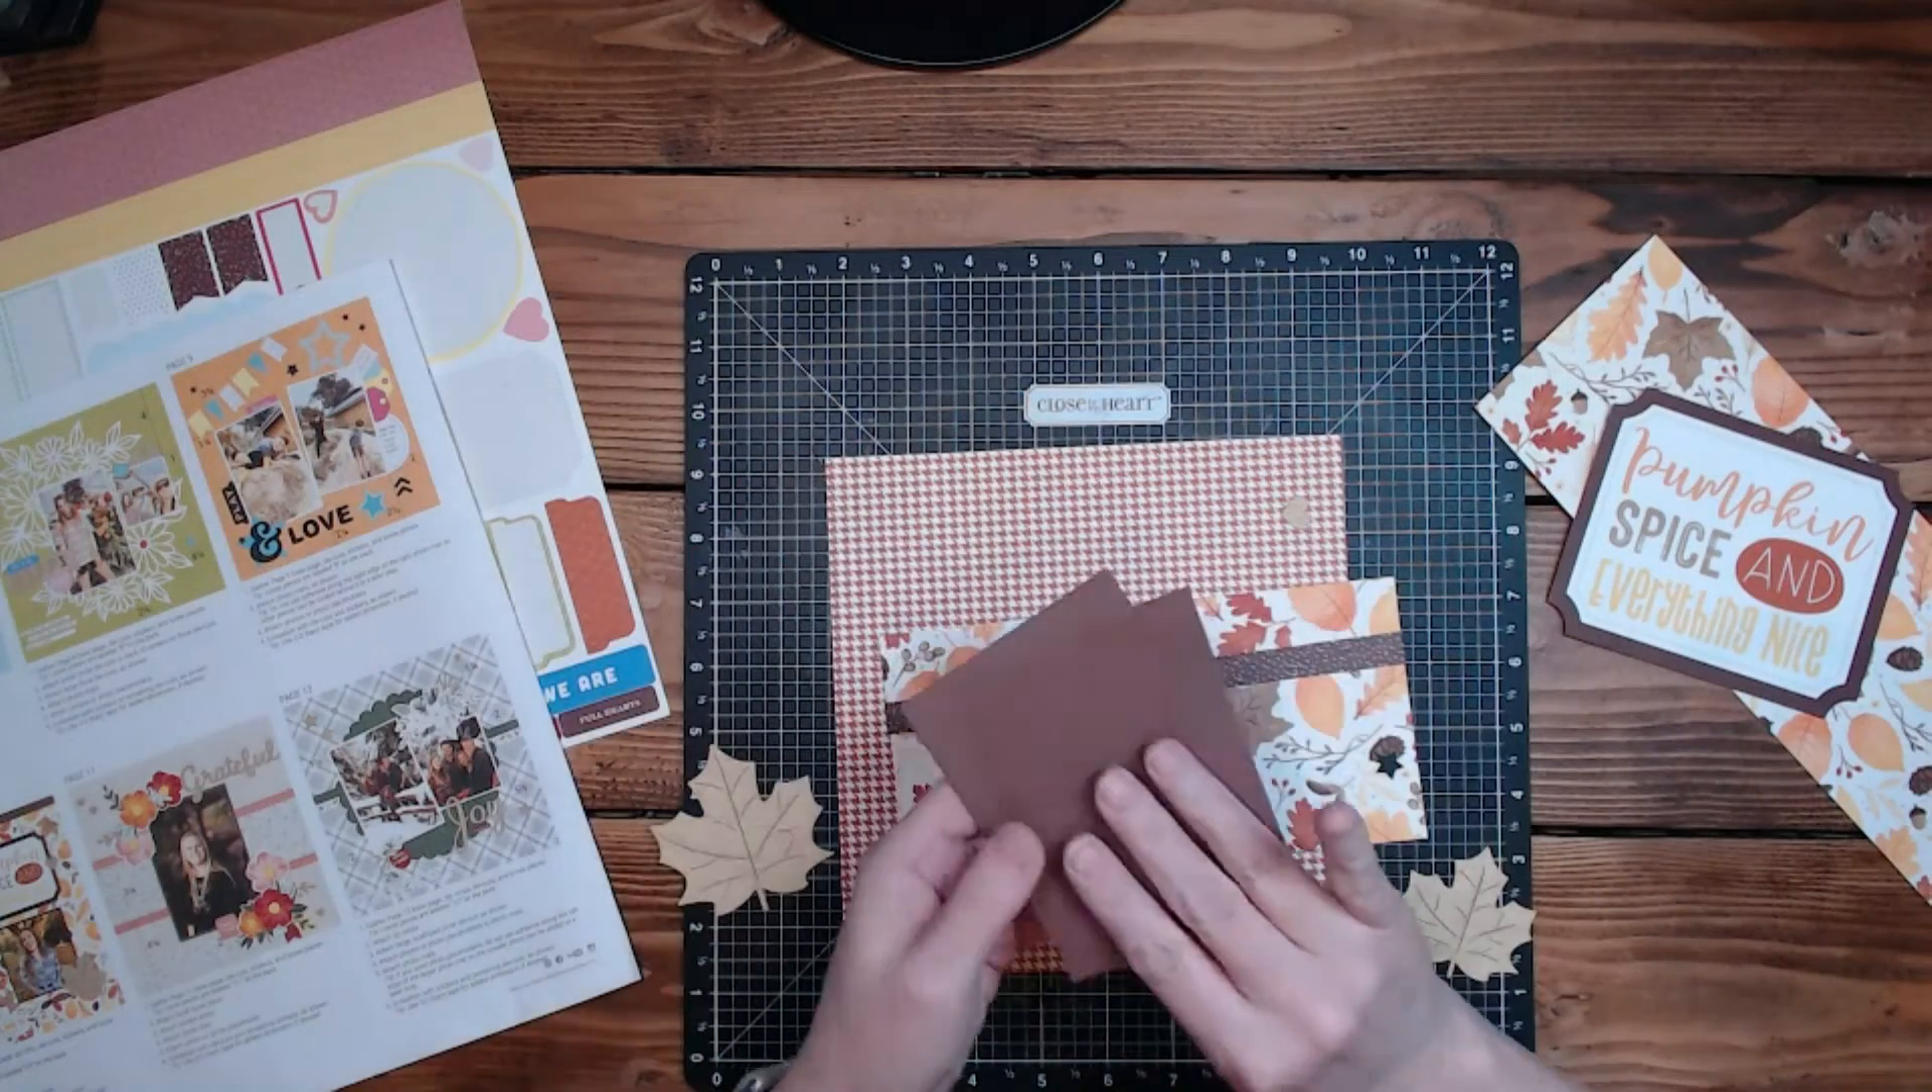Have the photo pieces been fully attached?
No.